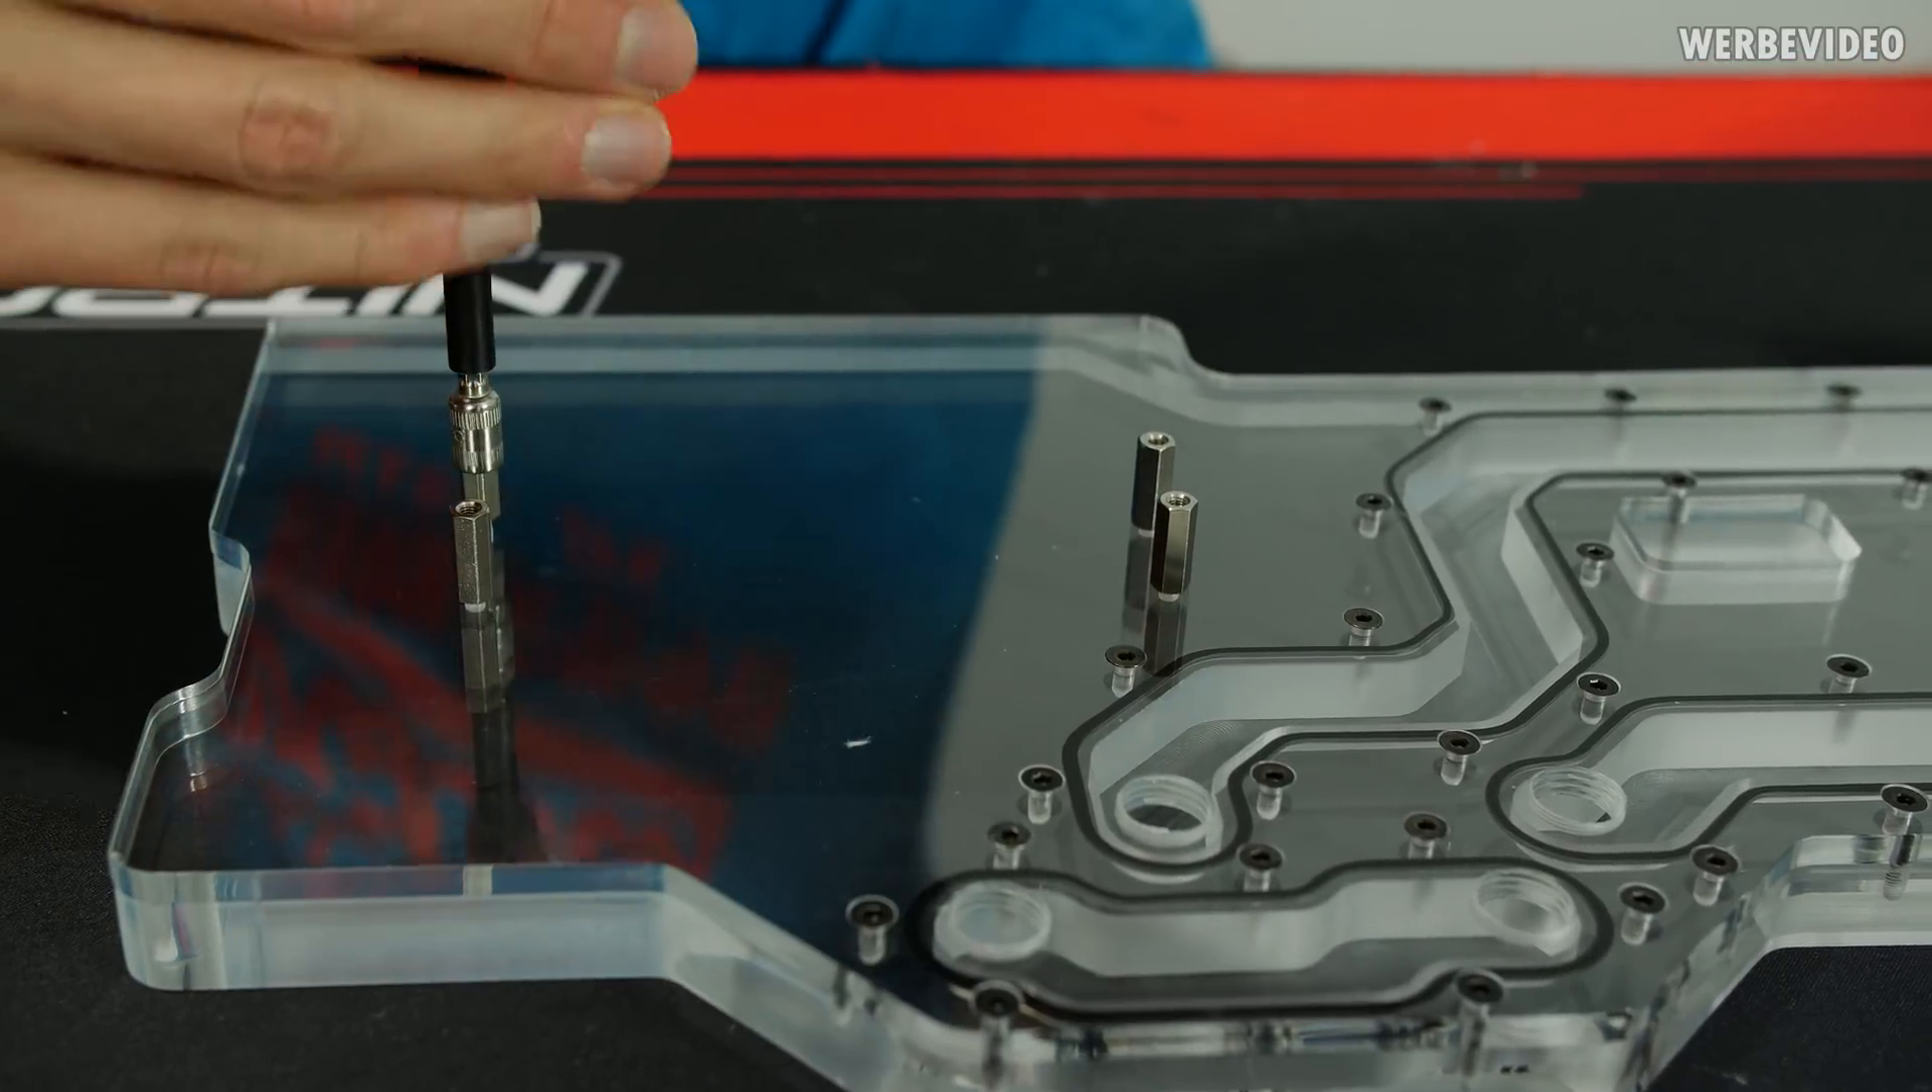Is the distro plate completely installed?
No.